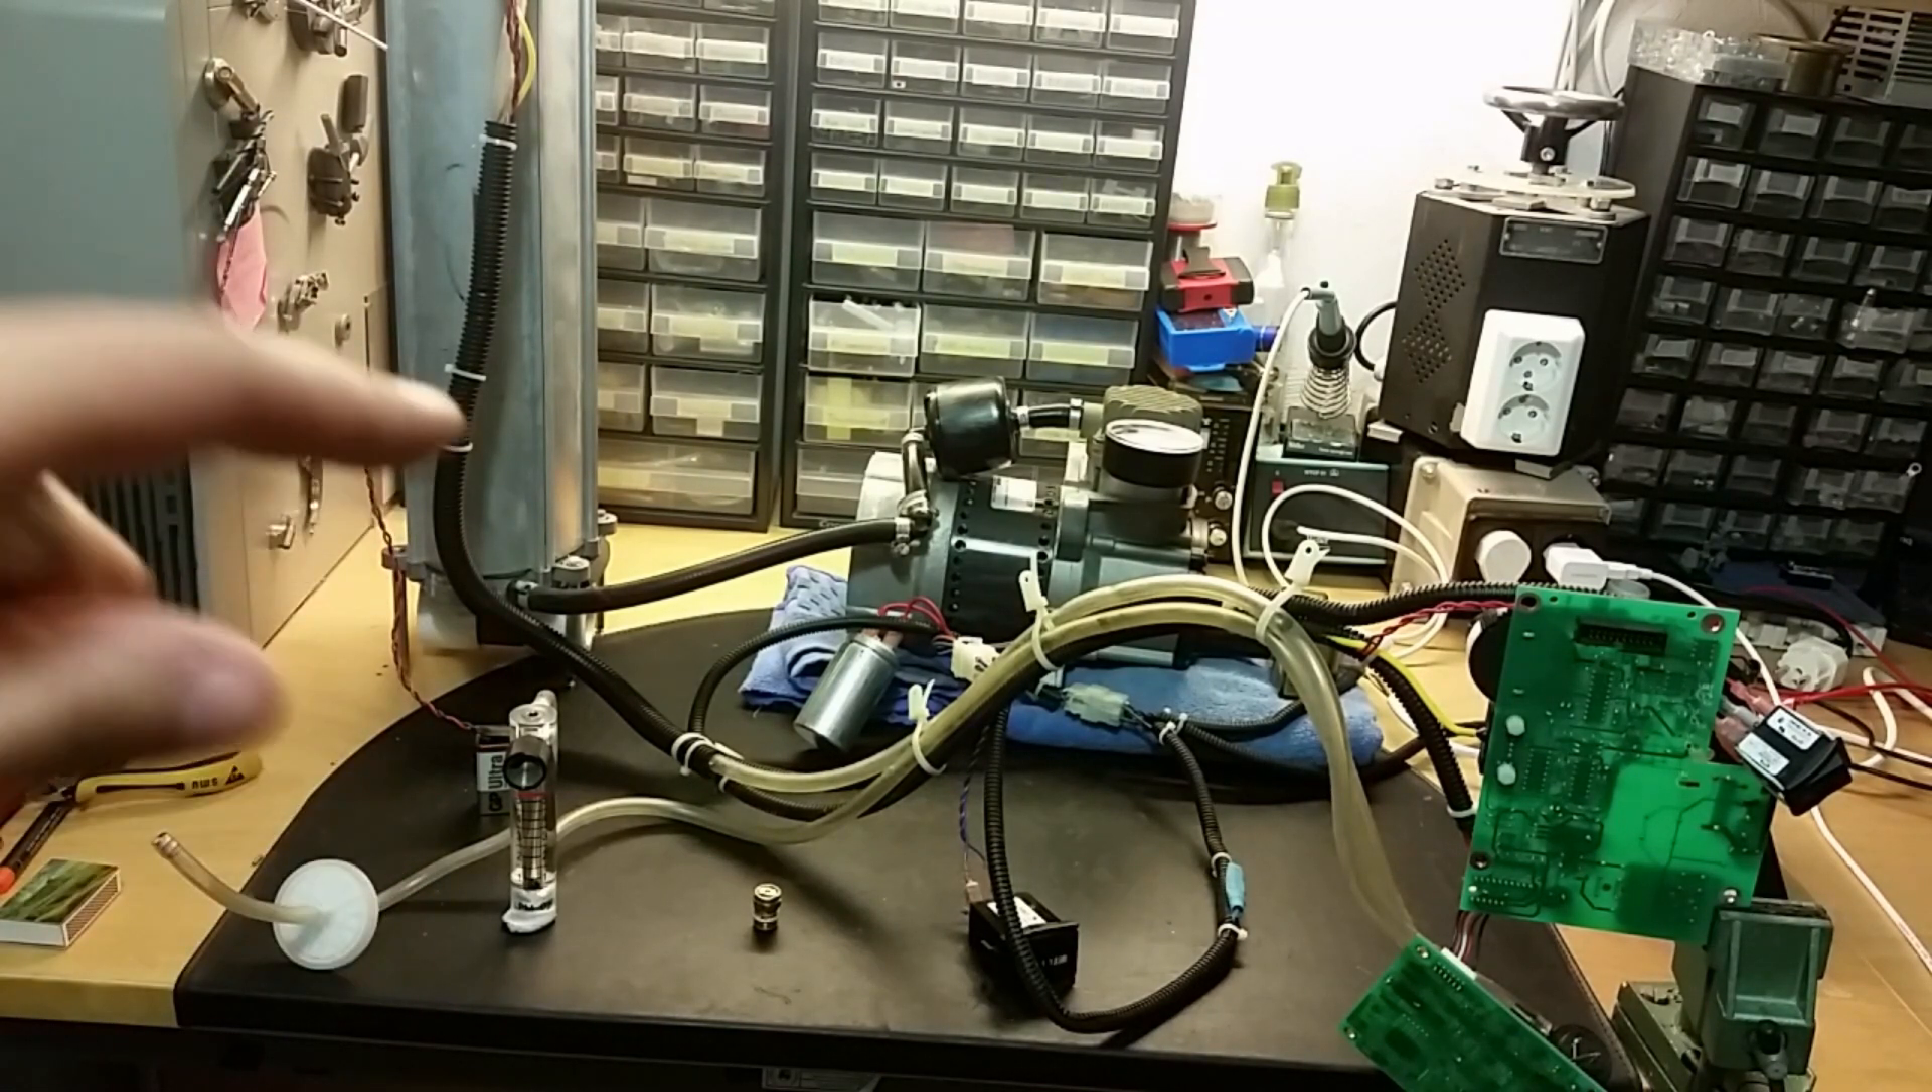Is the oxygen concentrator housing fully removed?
Yes.